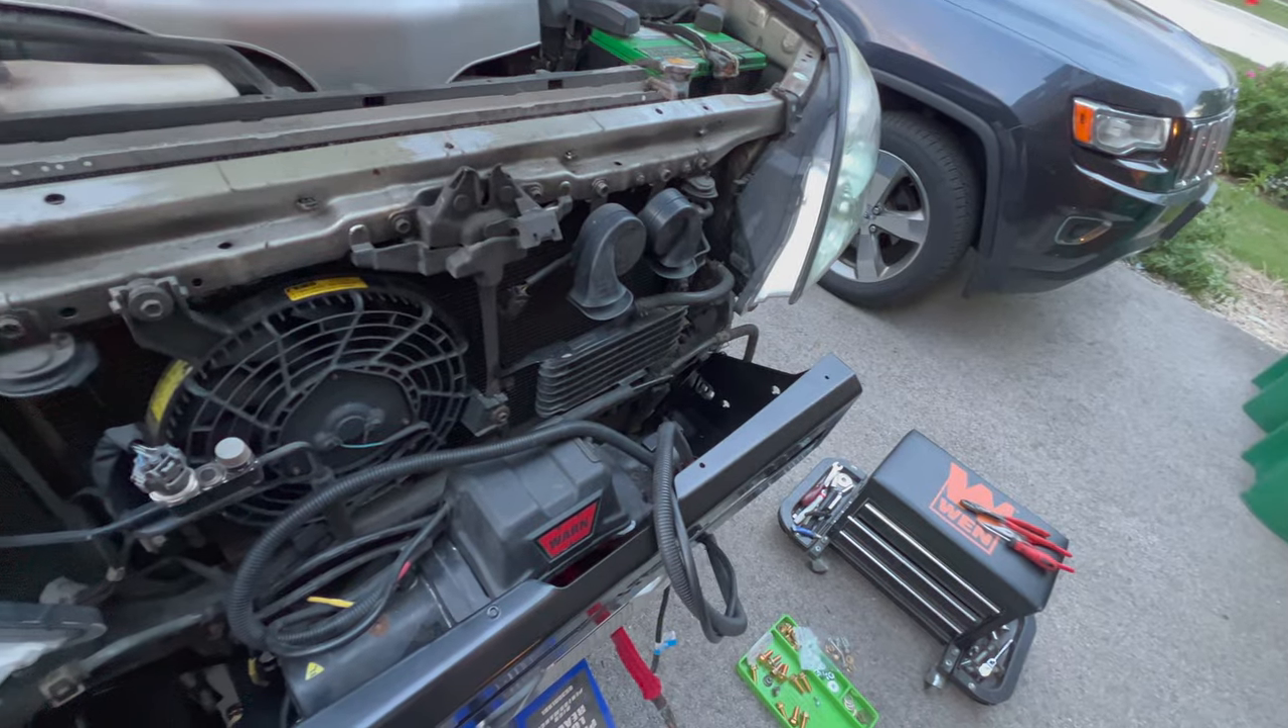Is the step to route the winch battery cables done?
No.